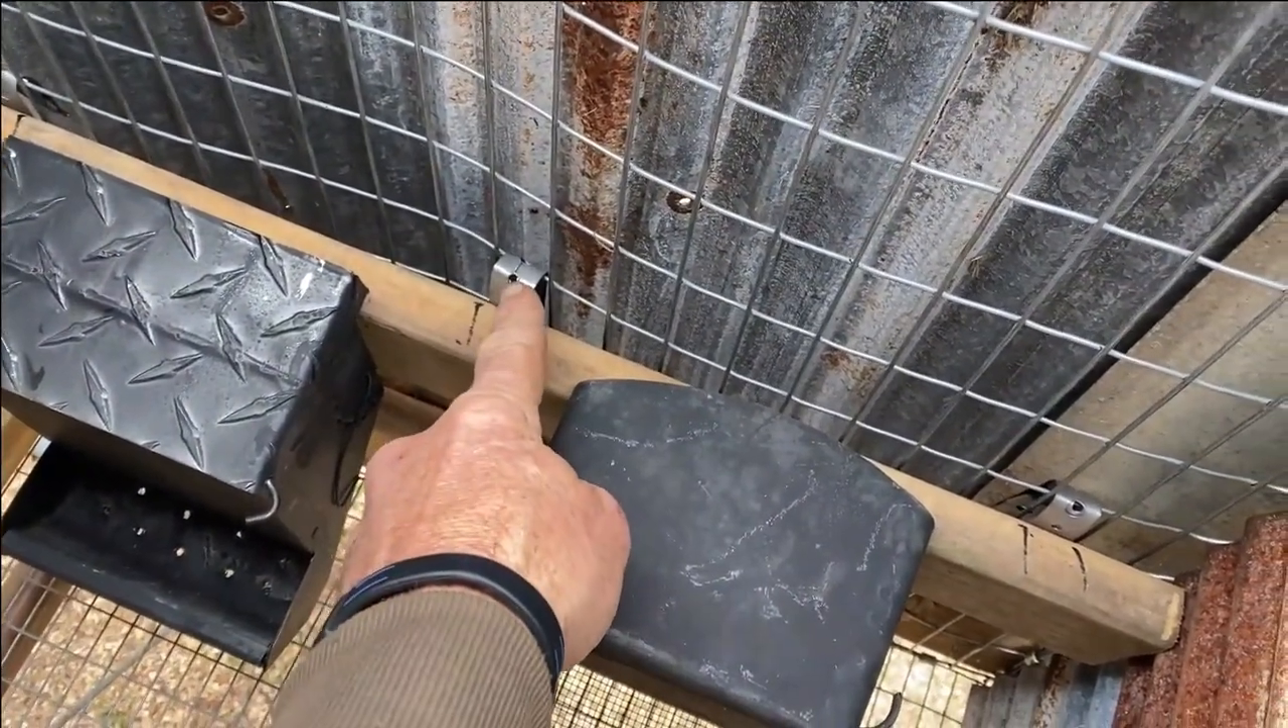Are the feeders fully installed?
Yes.